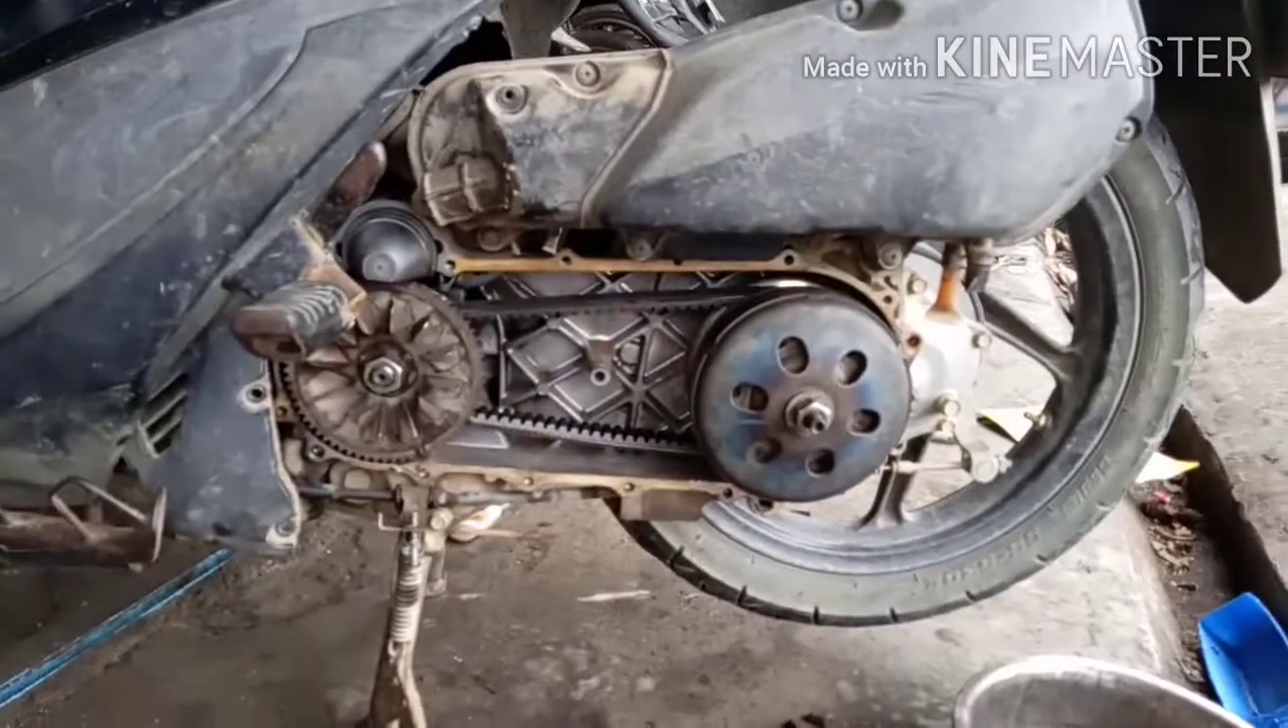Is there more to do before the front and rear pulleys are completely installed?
No.